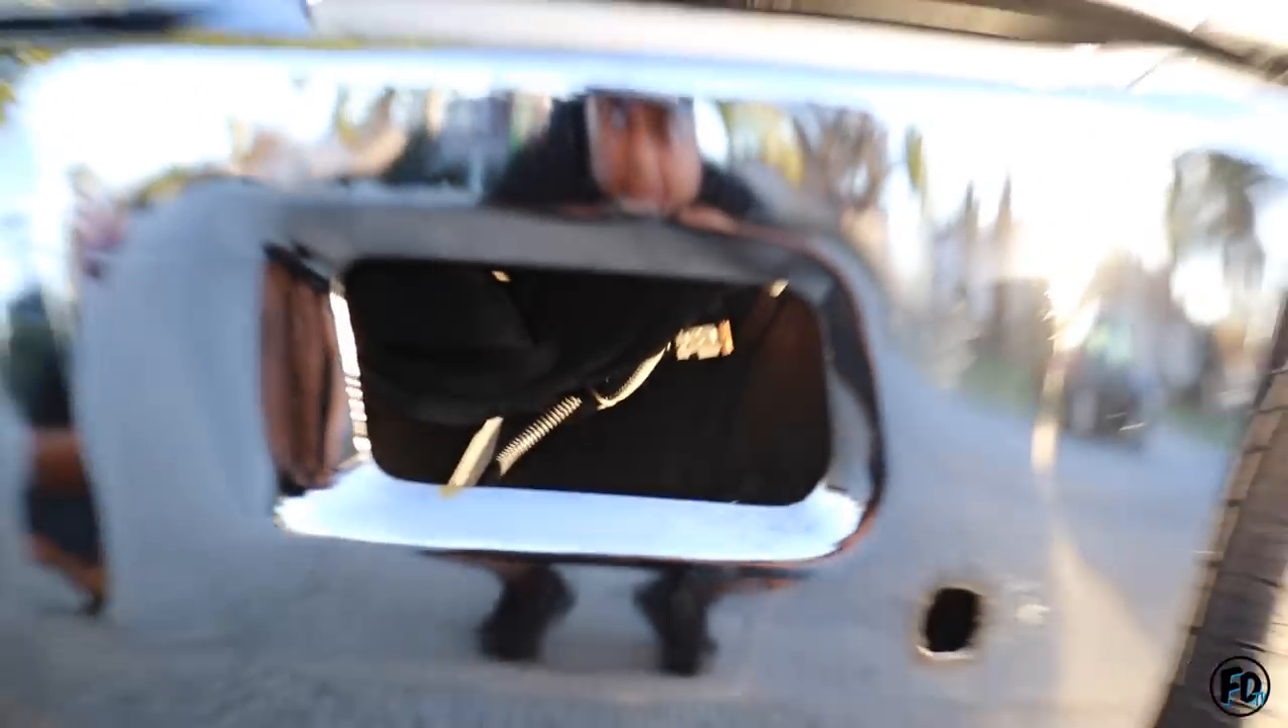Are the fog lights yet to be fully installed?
Yes.